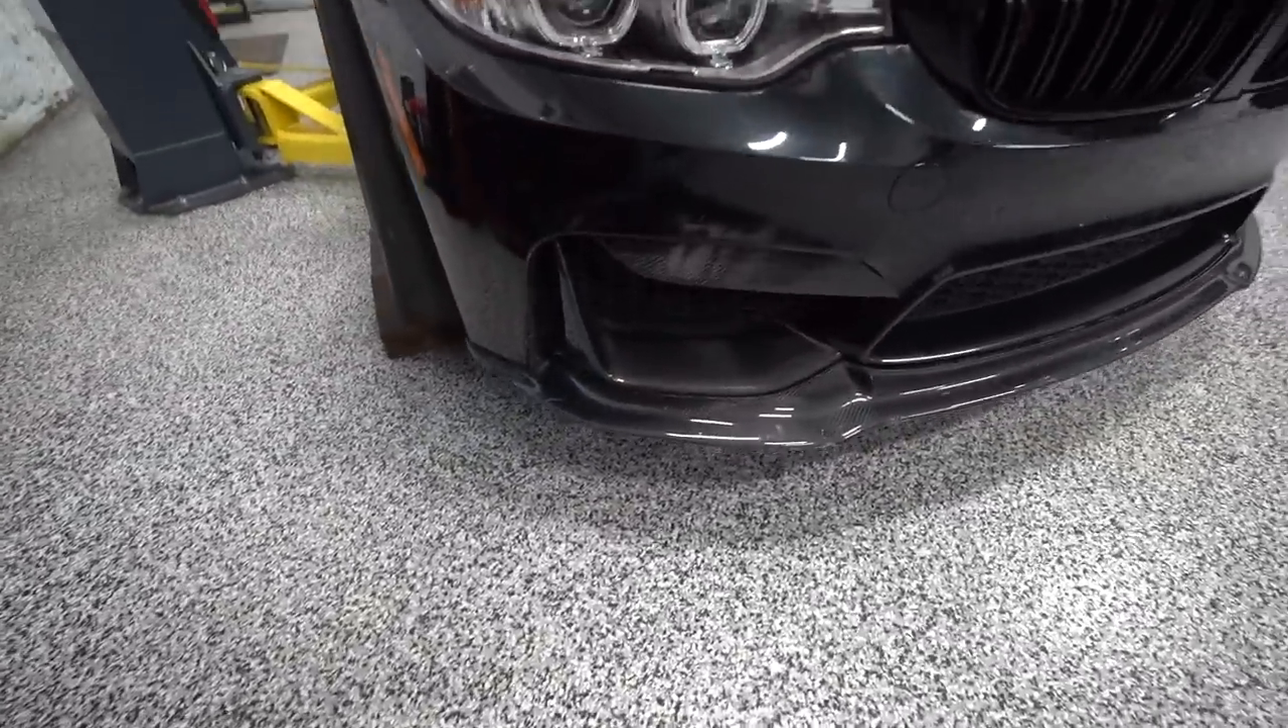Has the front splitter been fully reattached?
Yes.